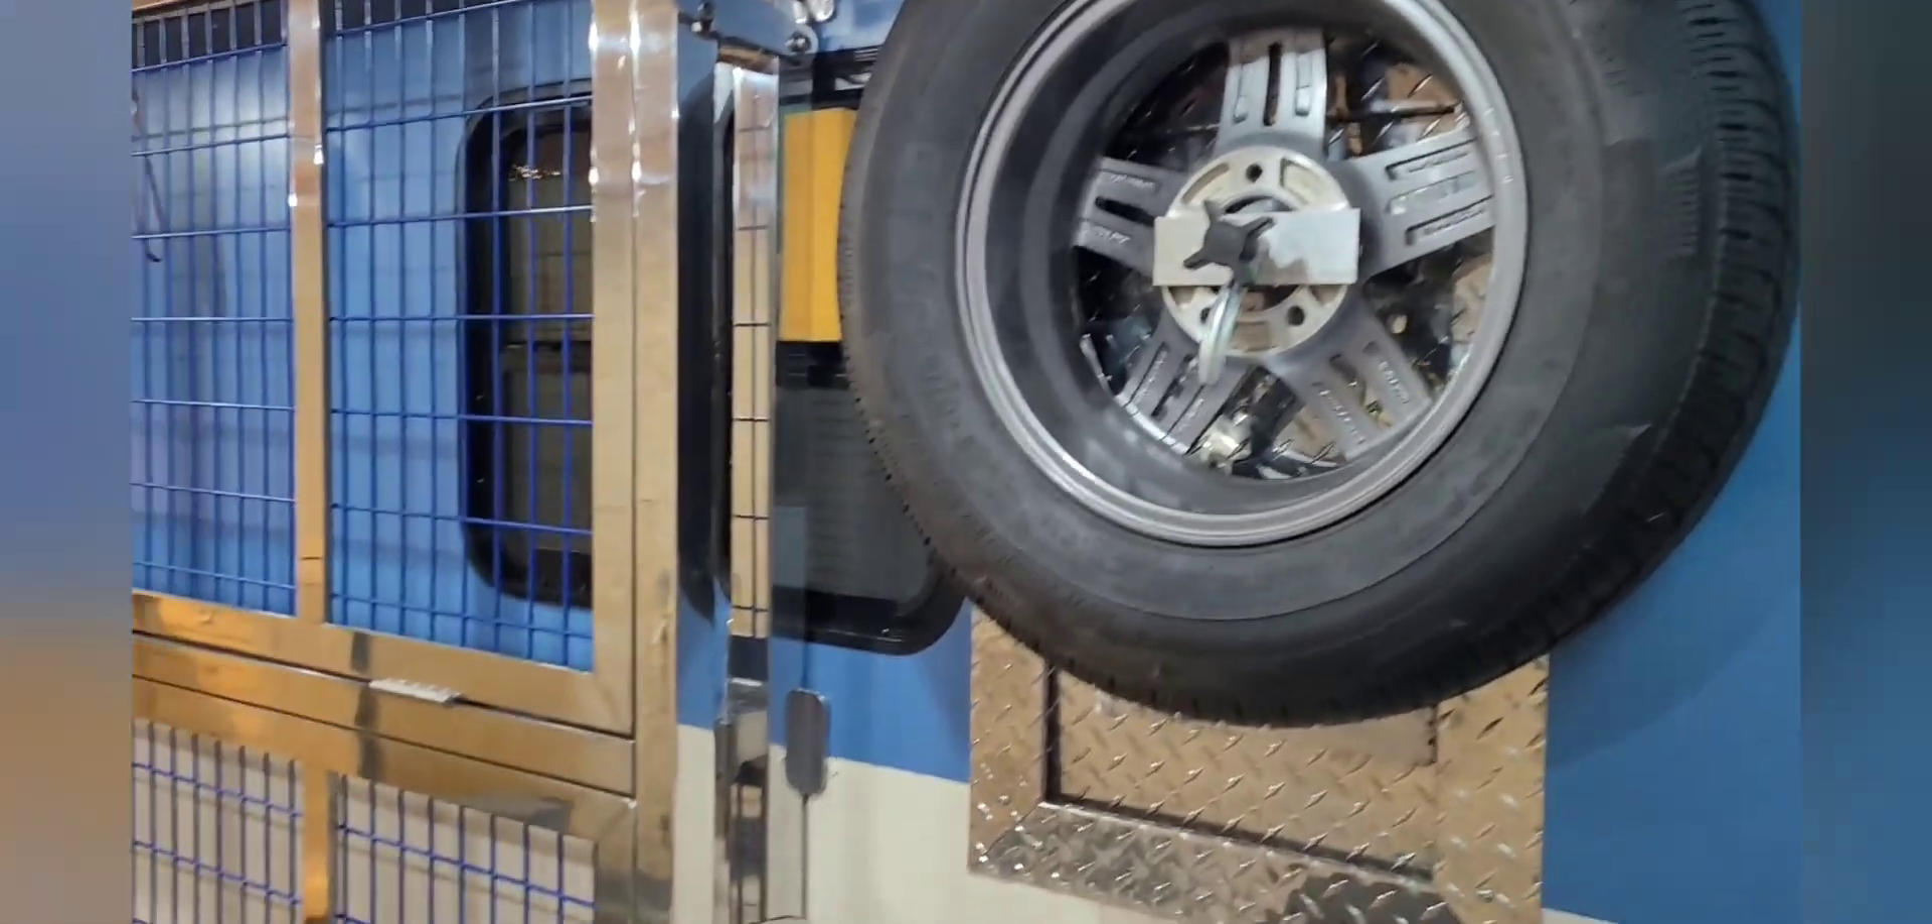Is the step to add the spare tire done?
Yes.